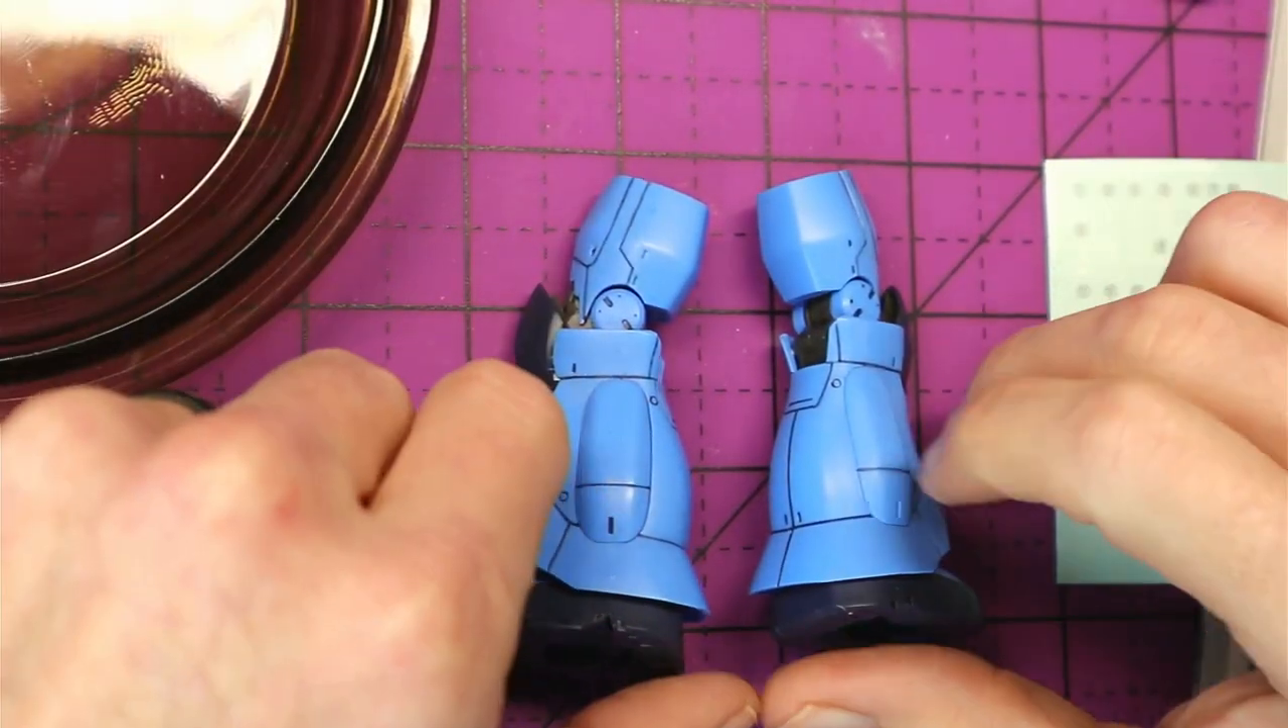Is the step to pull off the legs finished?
Yes.